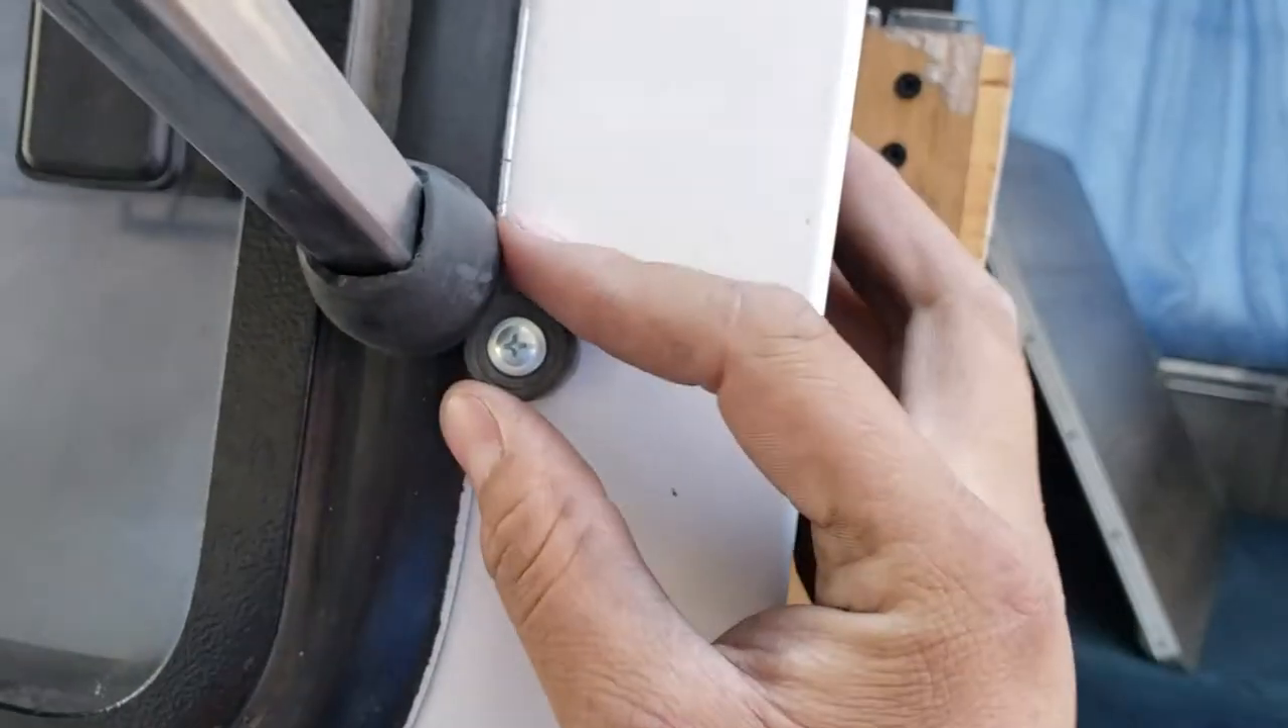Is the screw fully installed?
Yes.